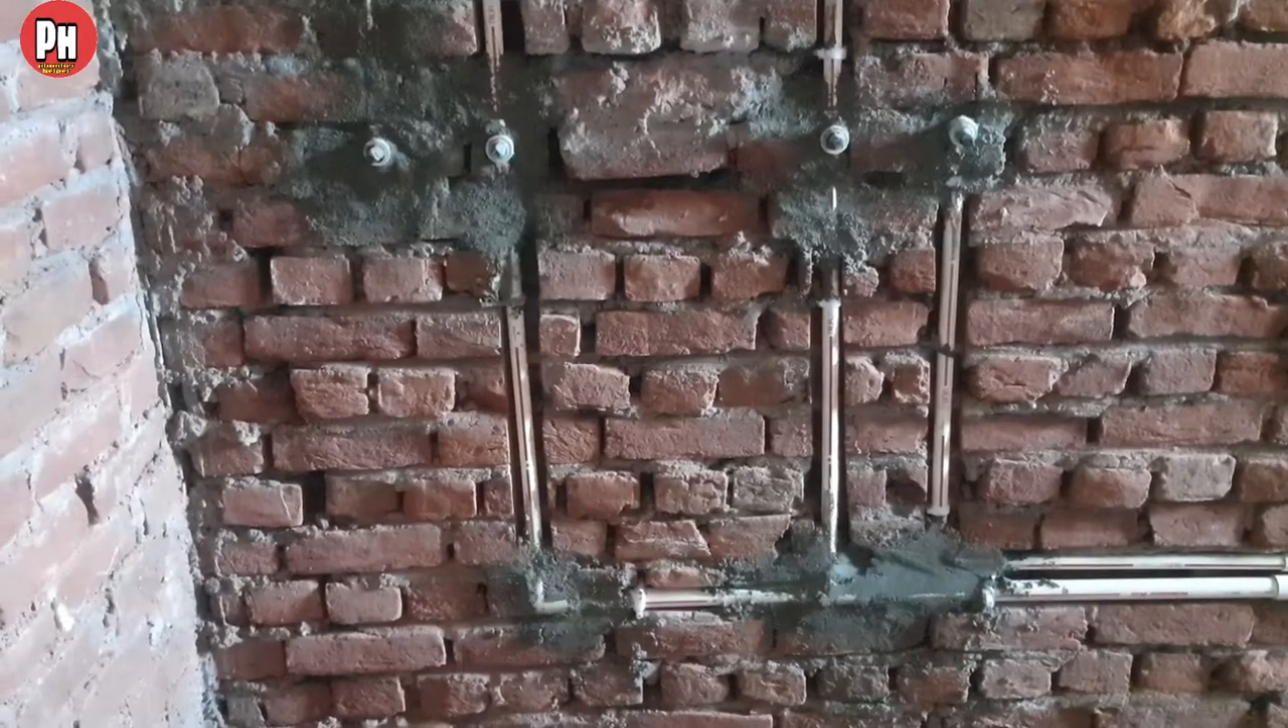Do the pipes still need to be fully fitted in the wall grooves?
No.